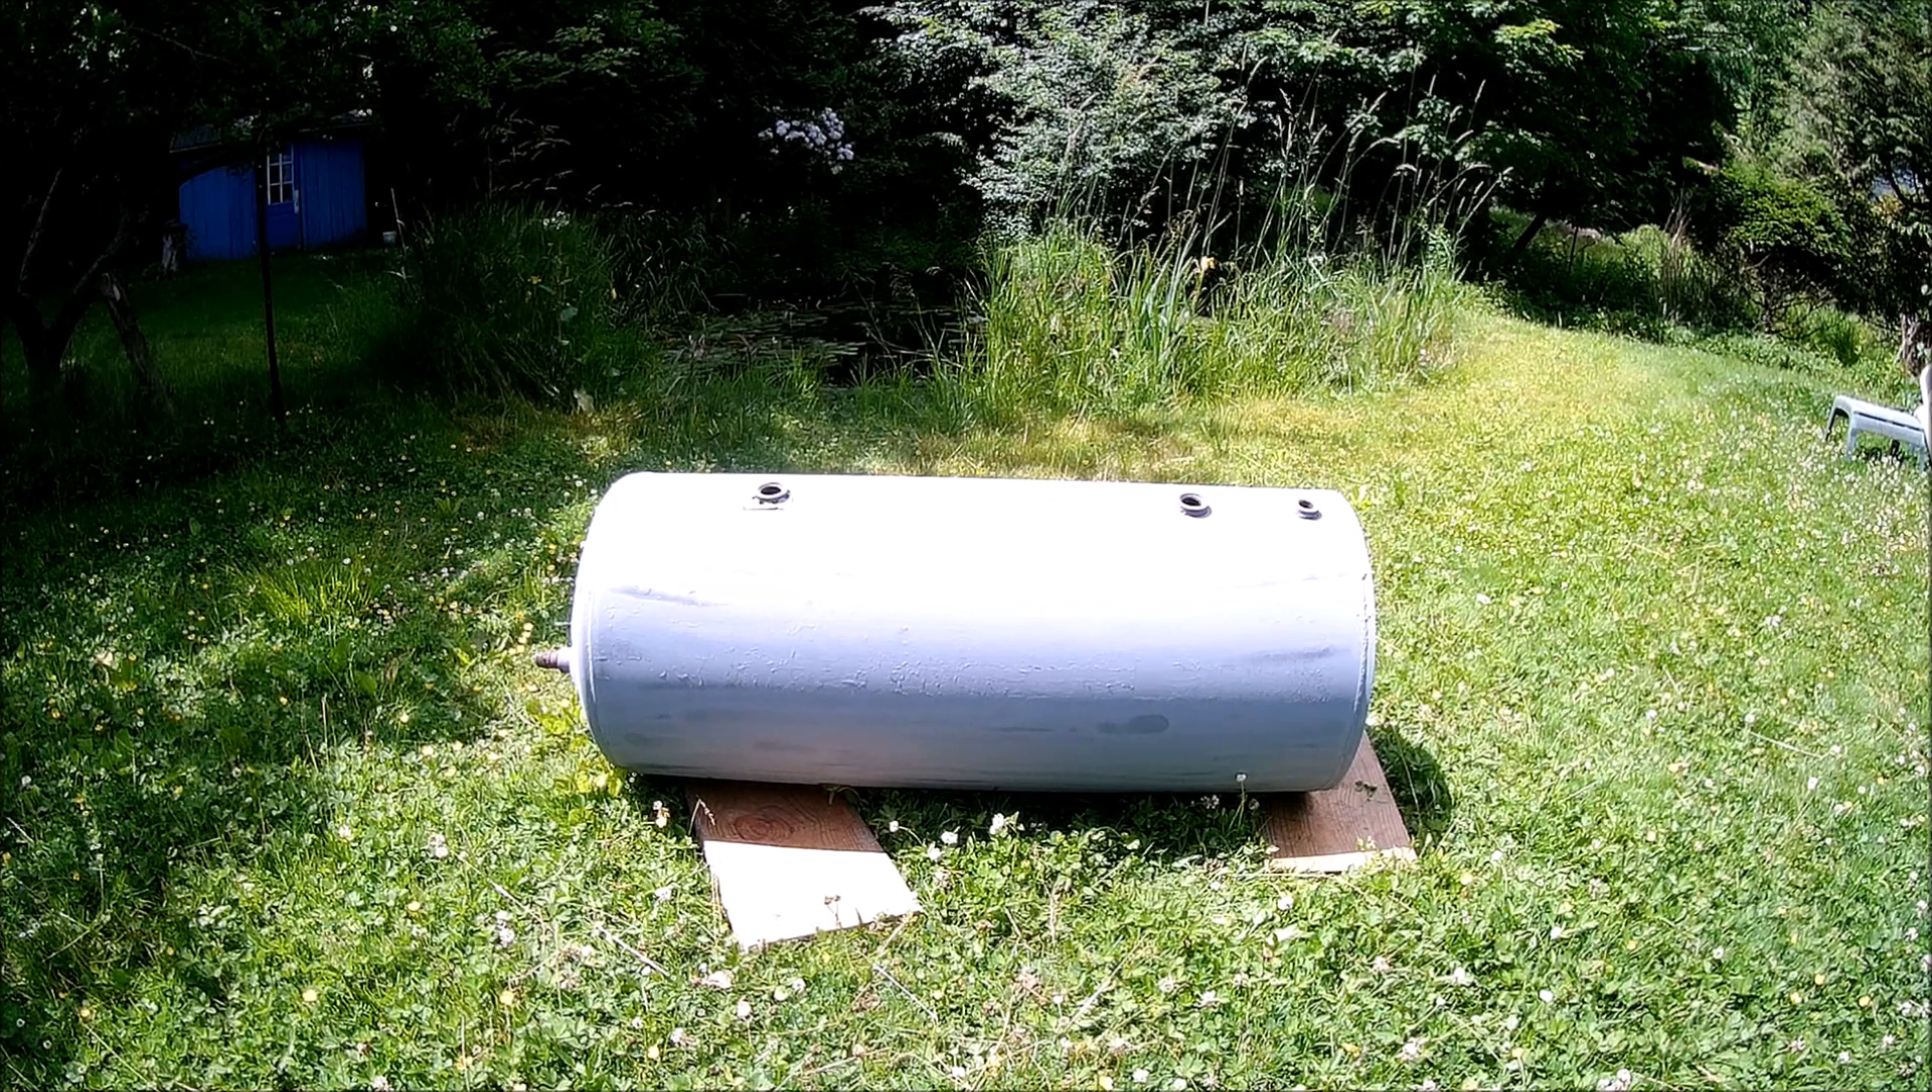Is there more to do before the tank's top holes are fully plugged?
Yes.